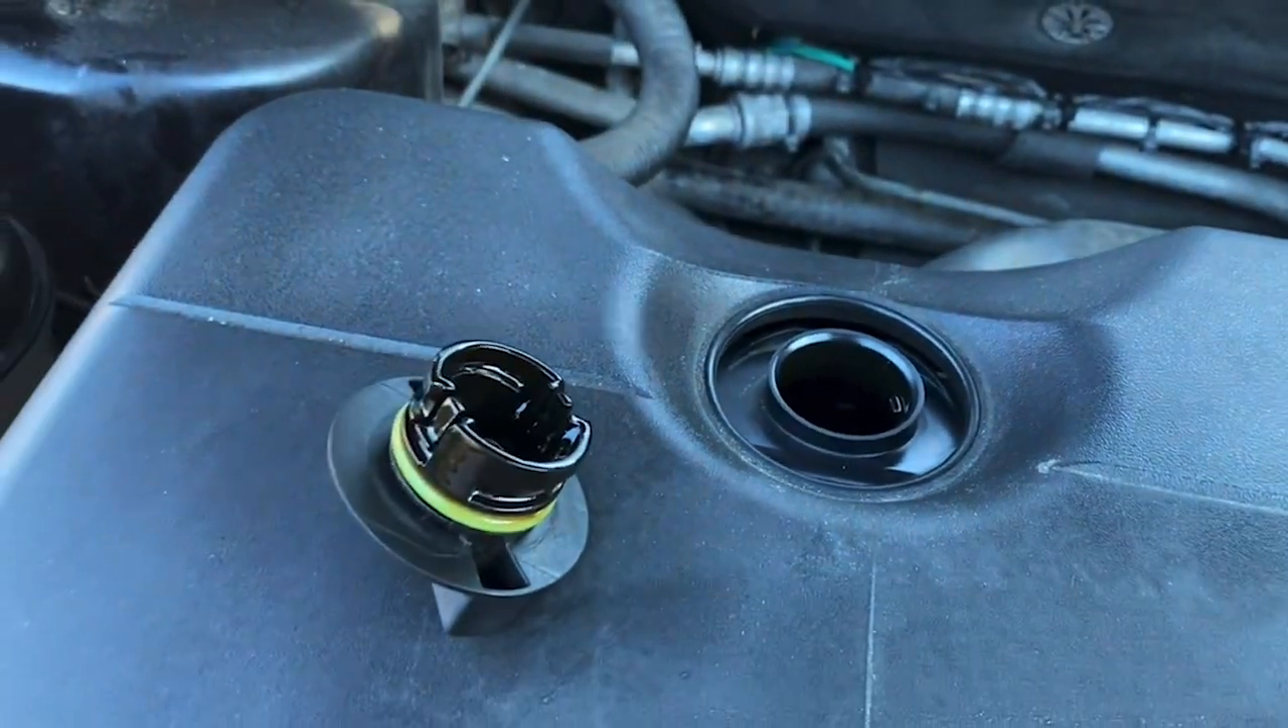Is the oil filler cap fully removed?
Yes.